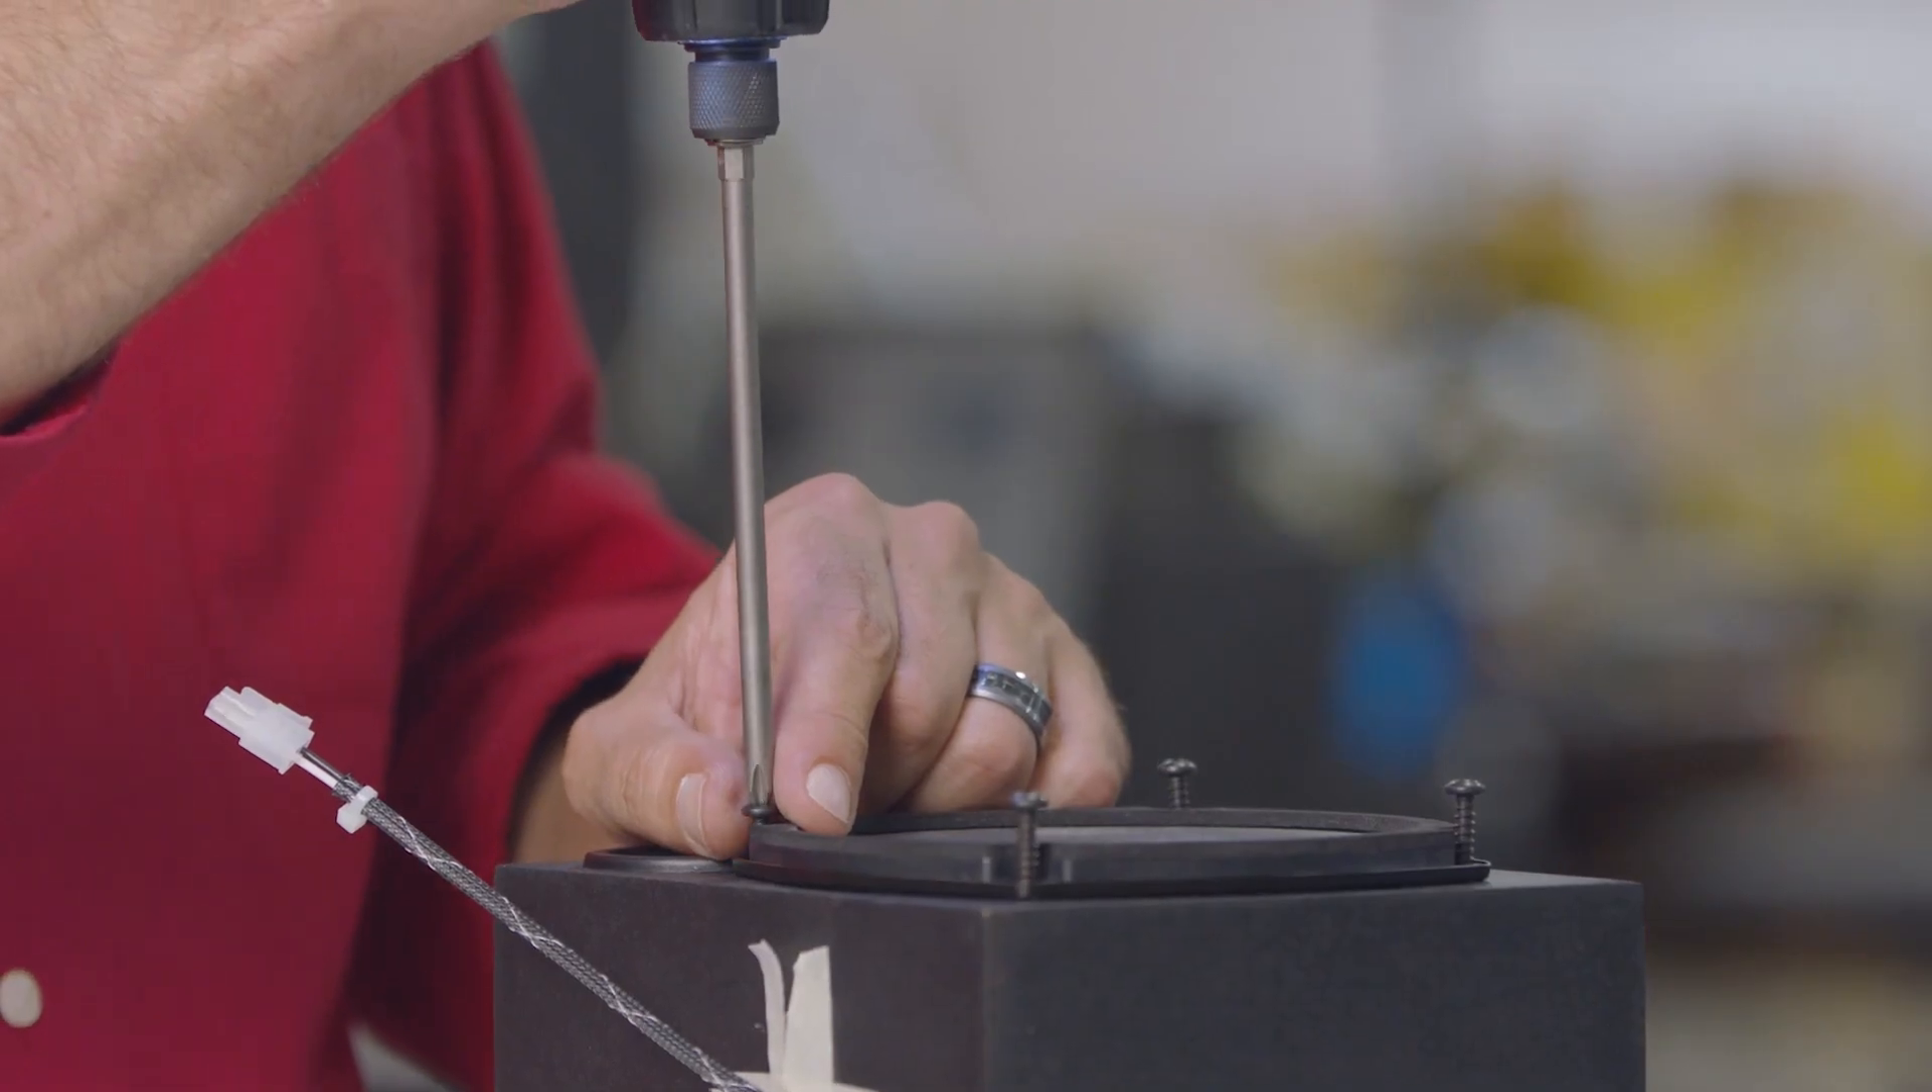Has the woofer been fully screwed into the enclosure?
No.